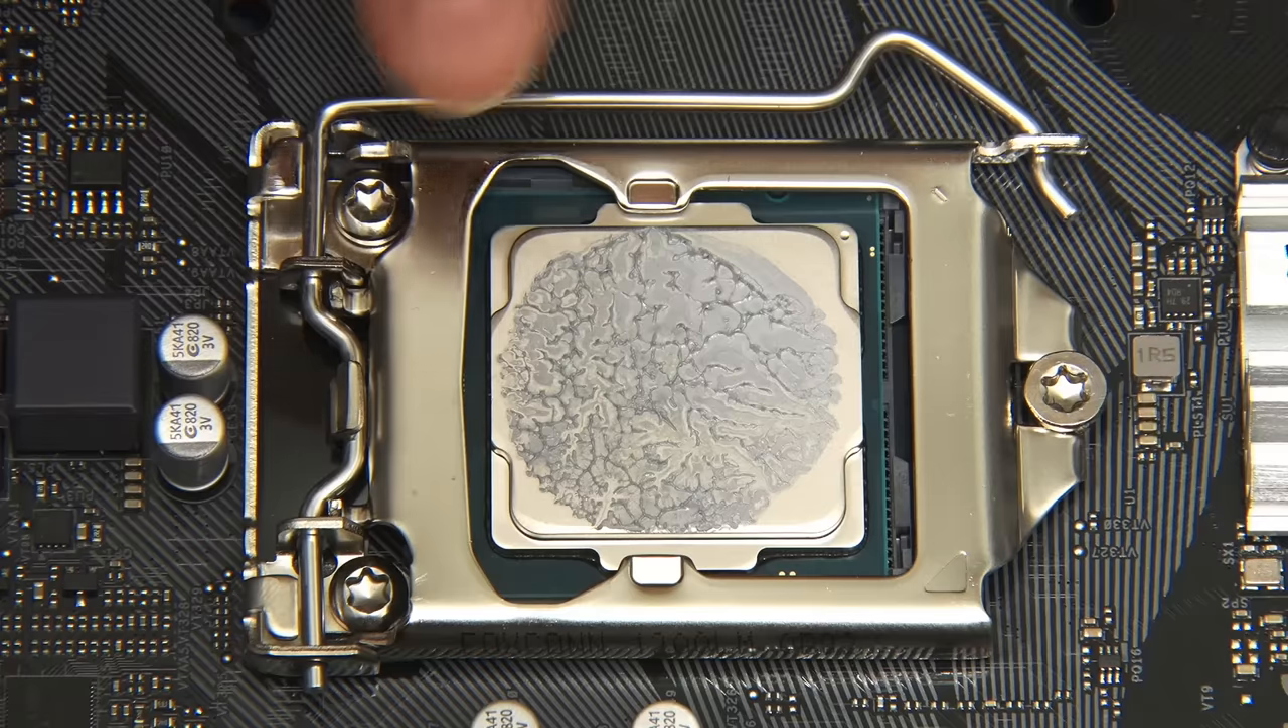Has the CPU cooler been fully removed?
Yes.